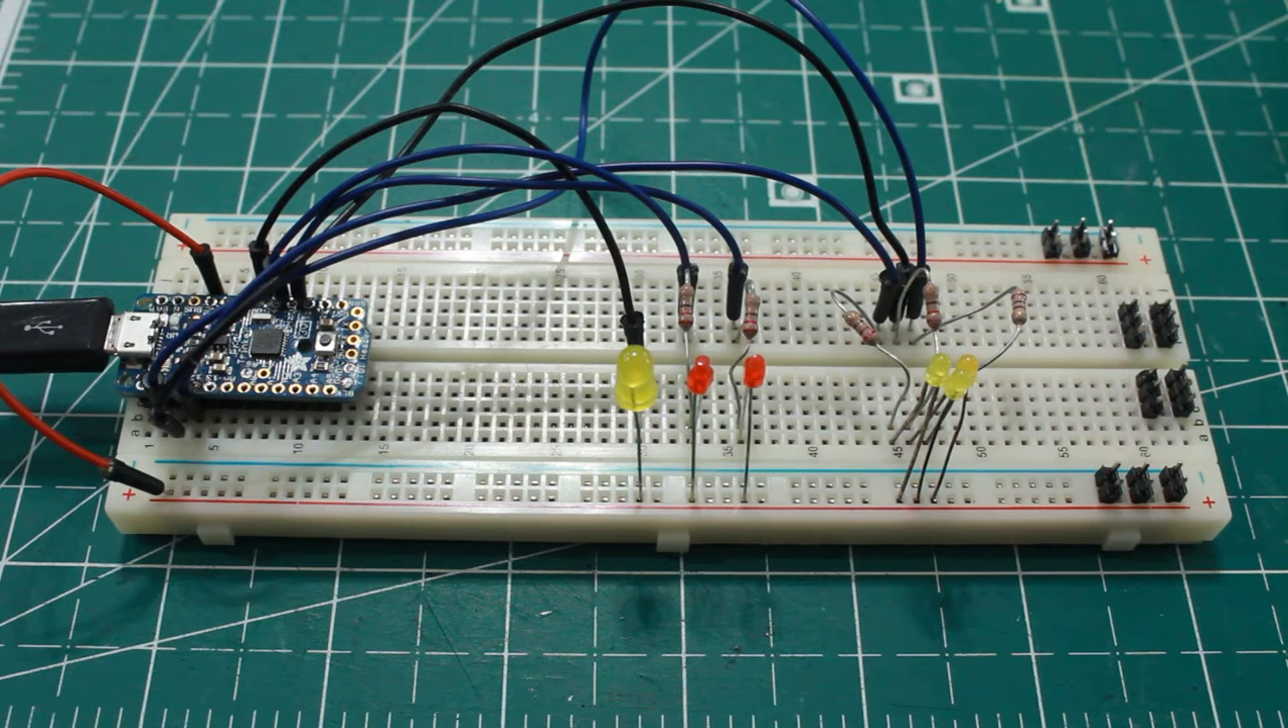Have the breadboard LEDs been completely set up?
Yes.